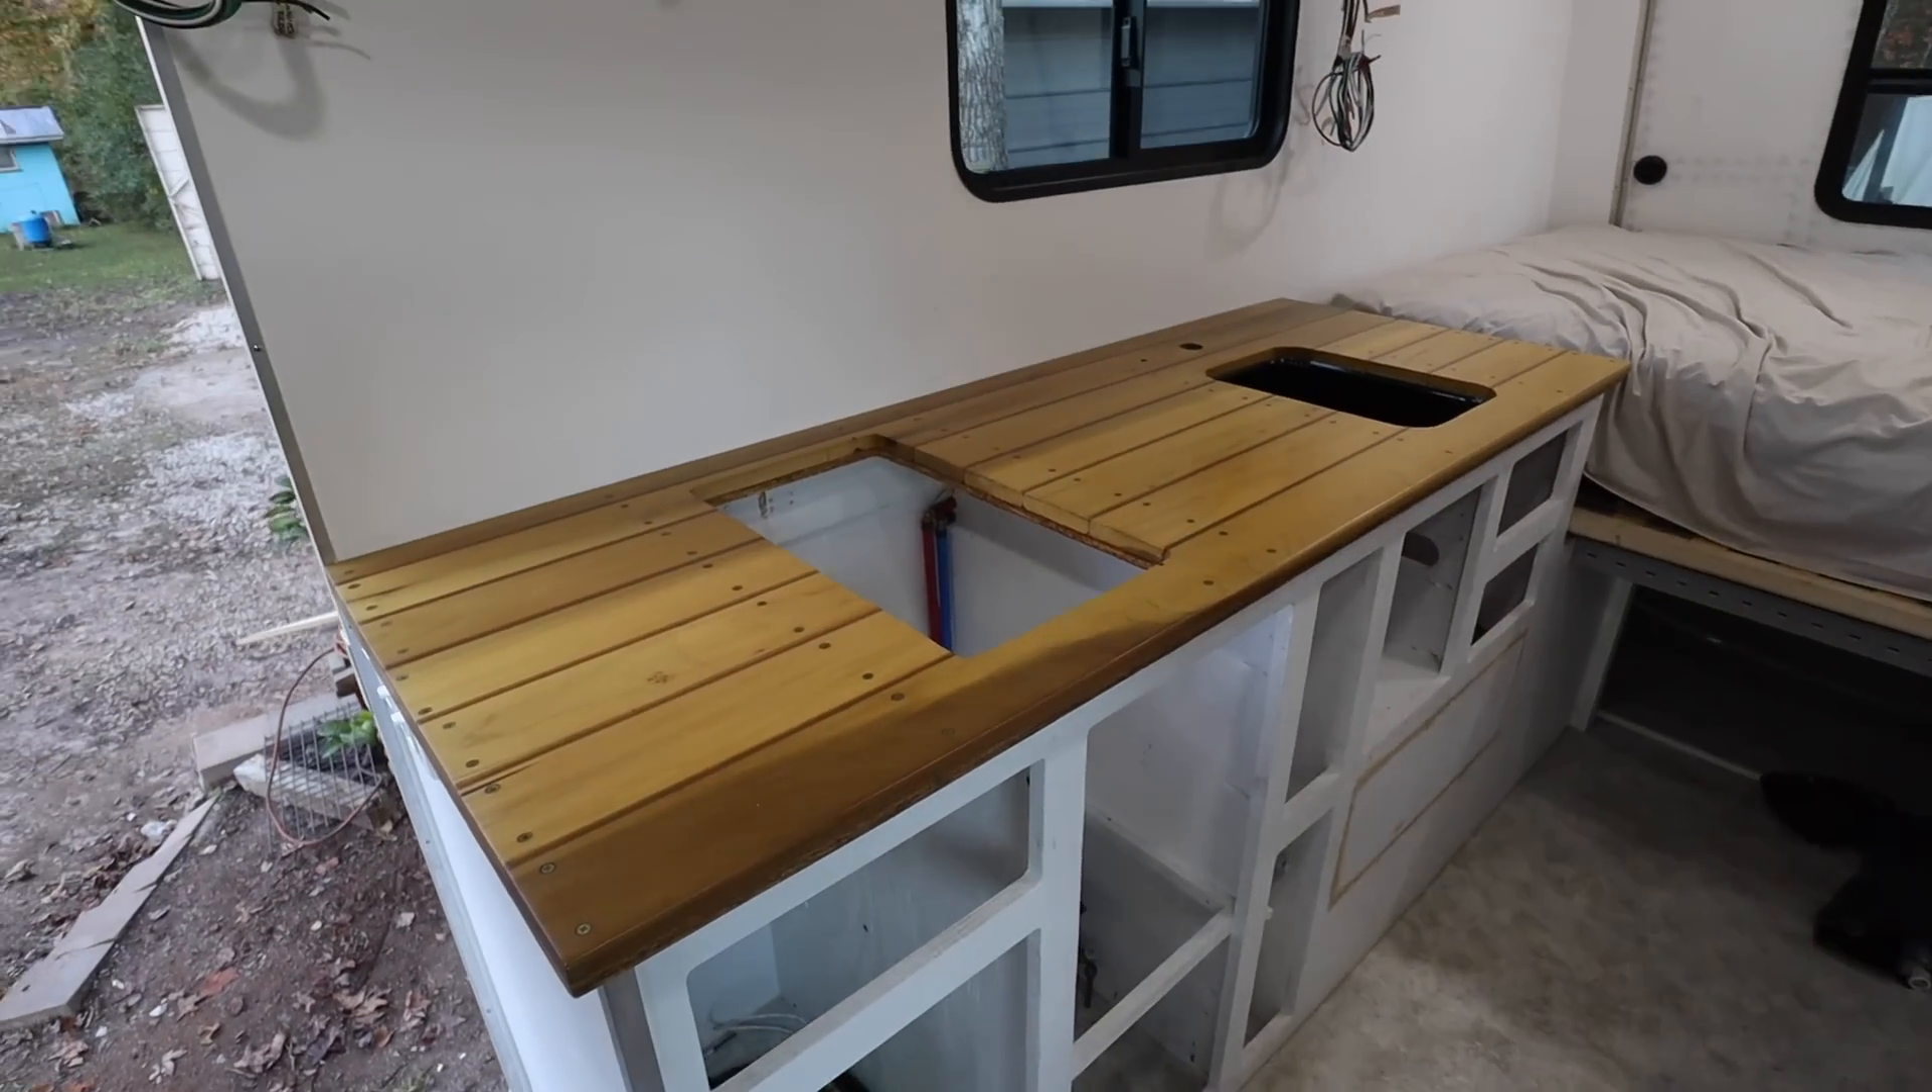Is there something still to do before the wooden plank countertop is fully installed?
No.